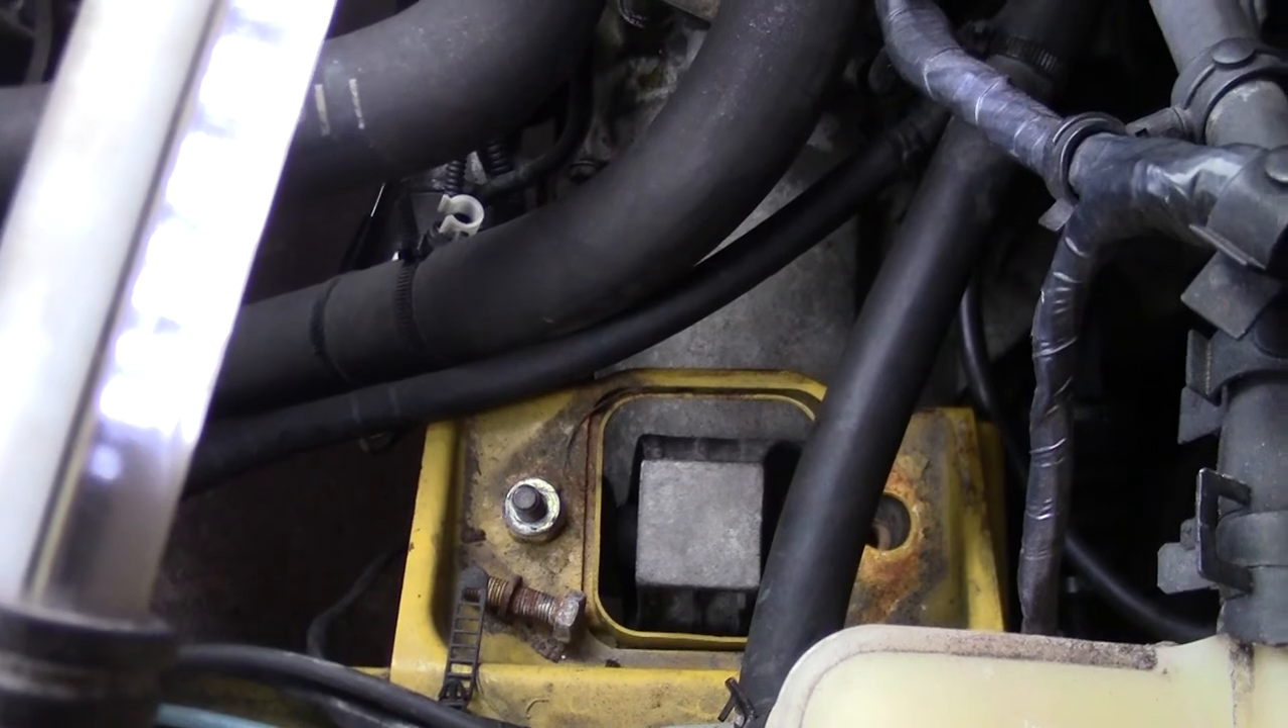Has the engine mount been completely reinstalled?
No.